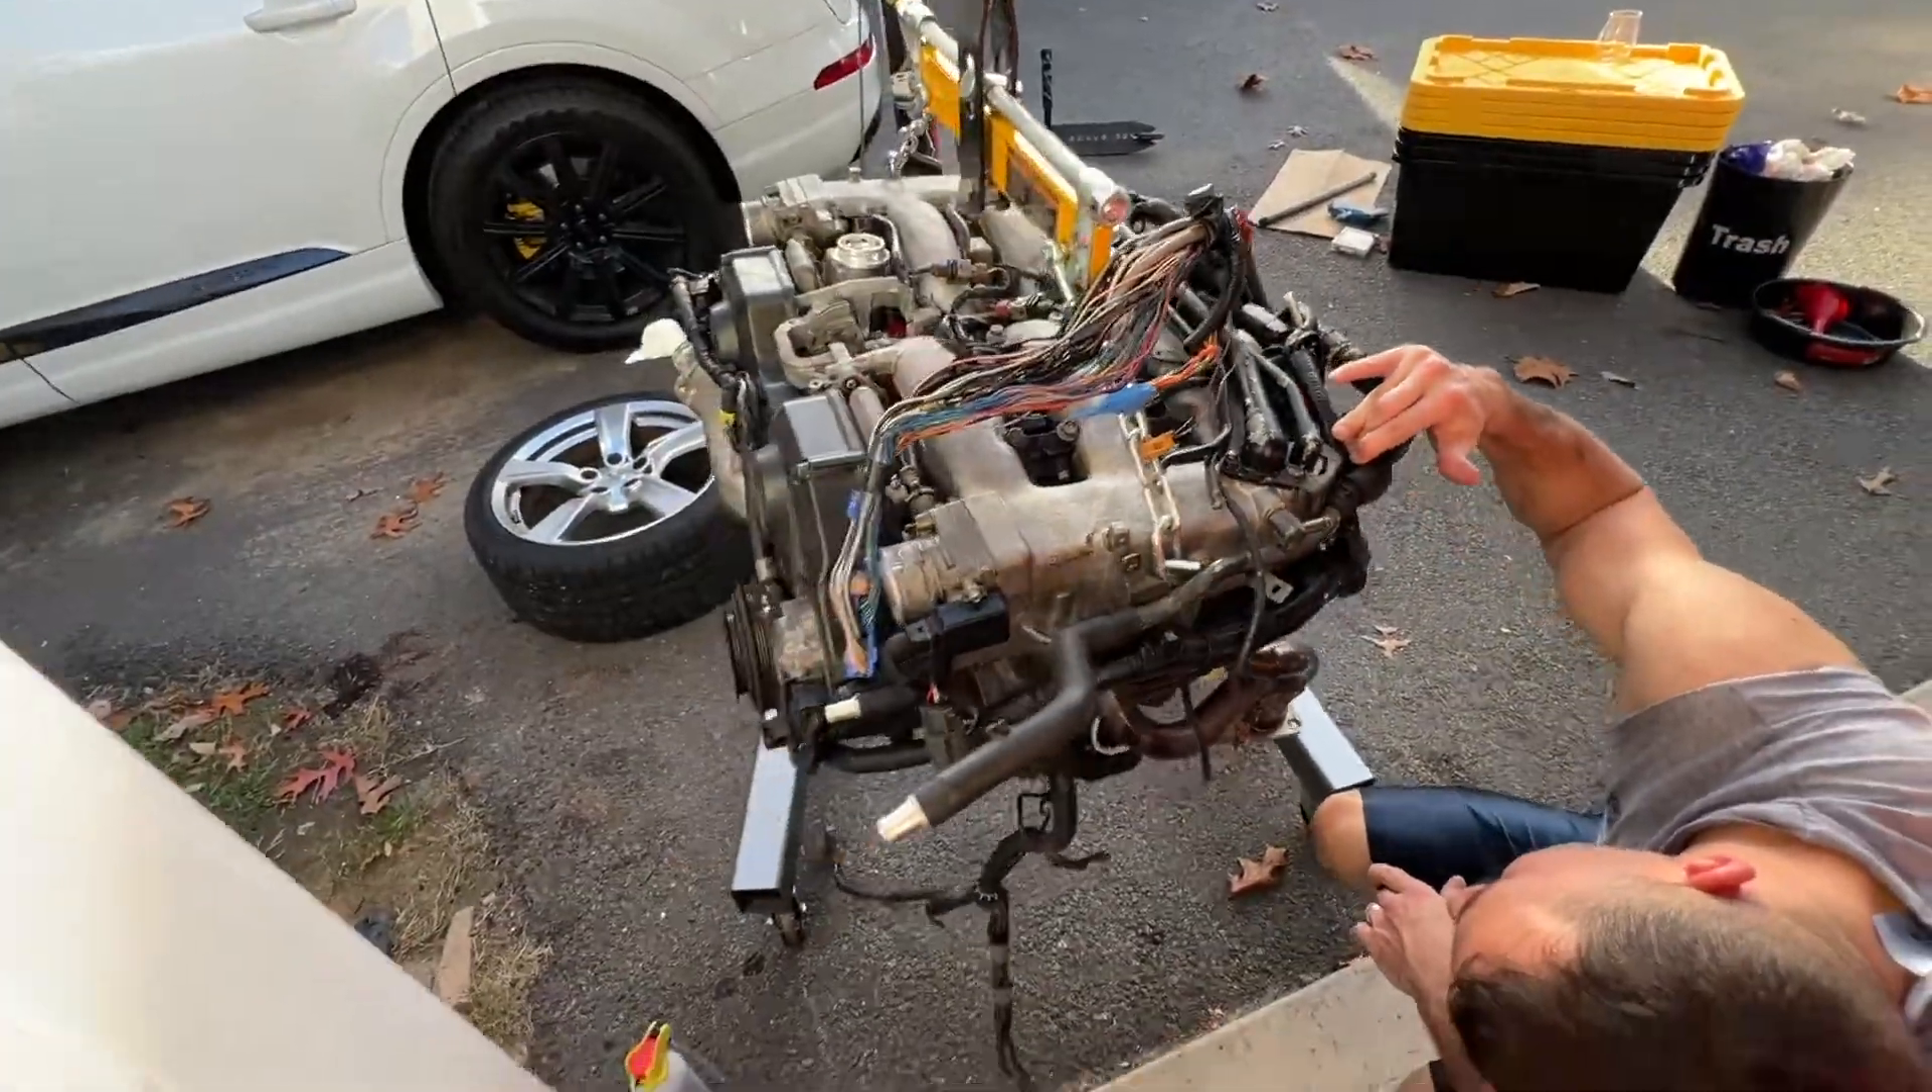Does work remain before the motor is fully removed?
No.